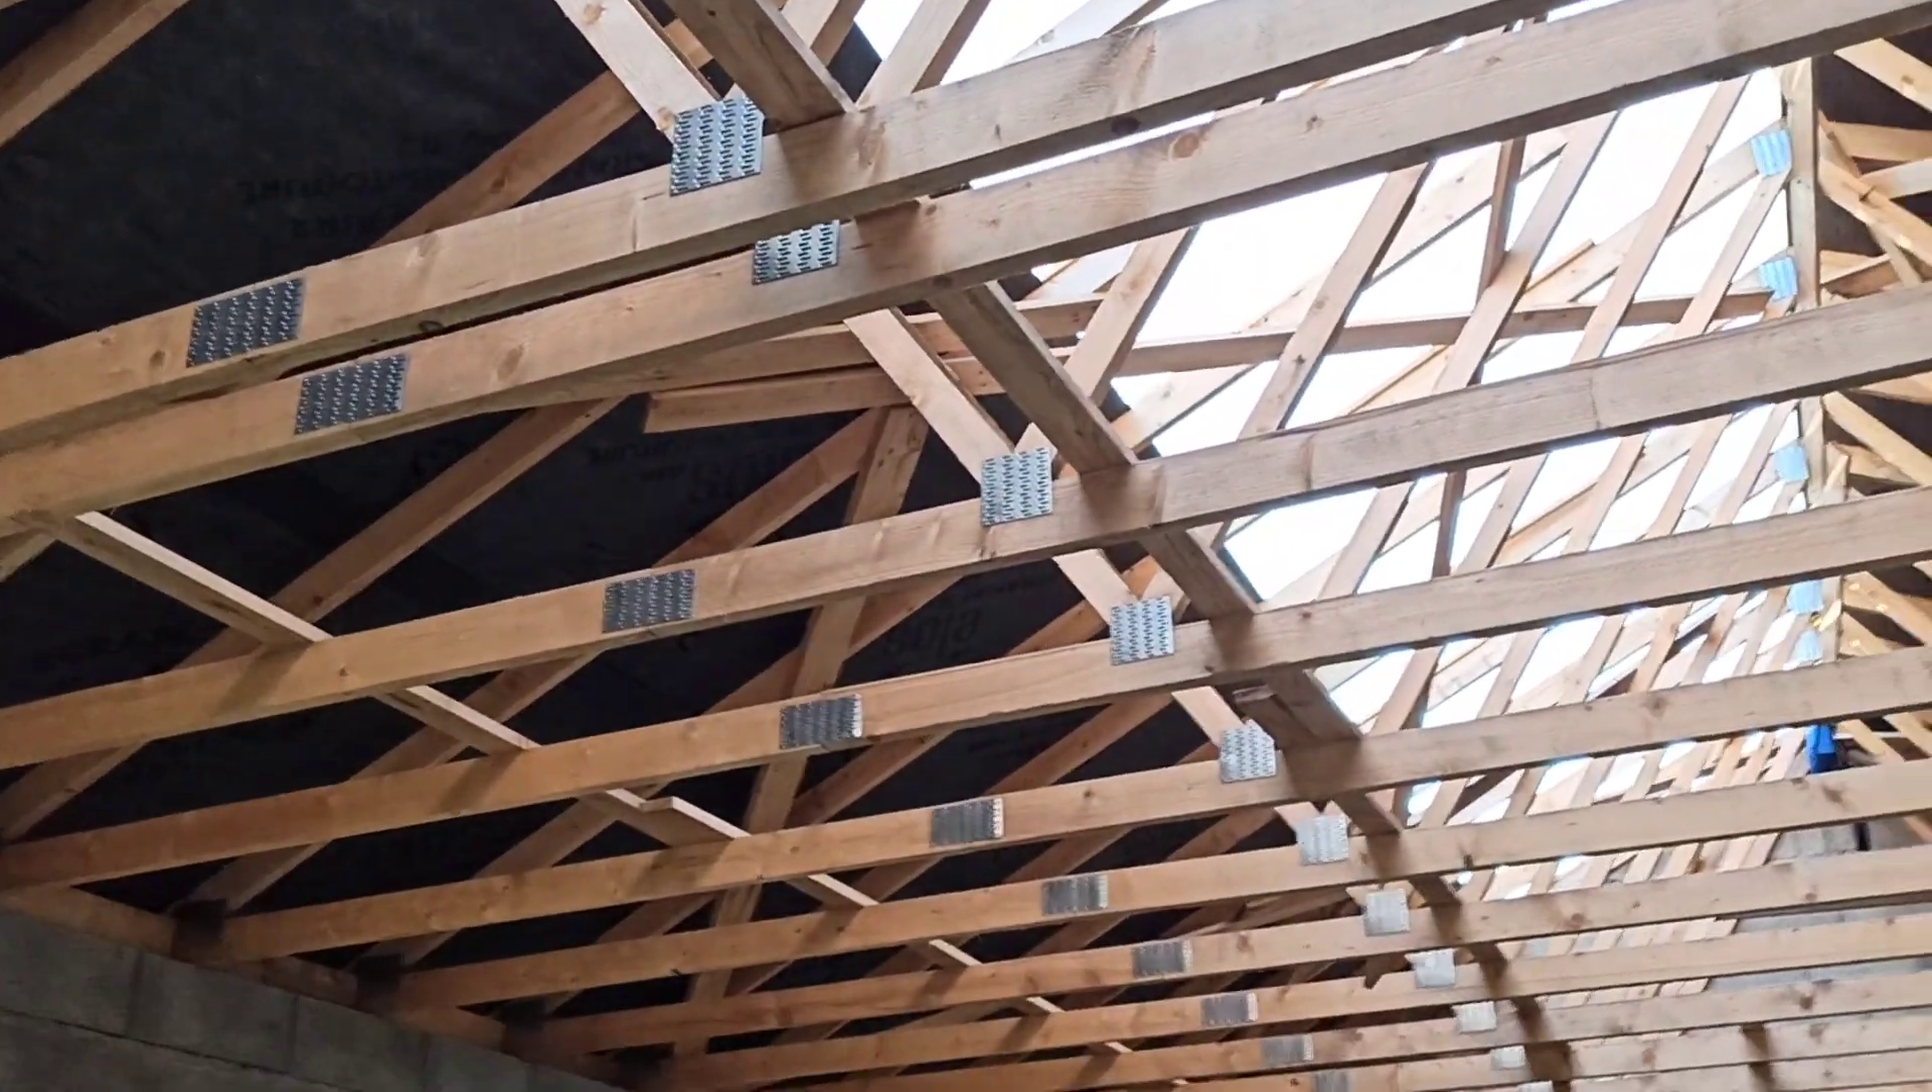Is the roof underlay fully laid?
No.